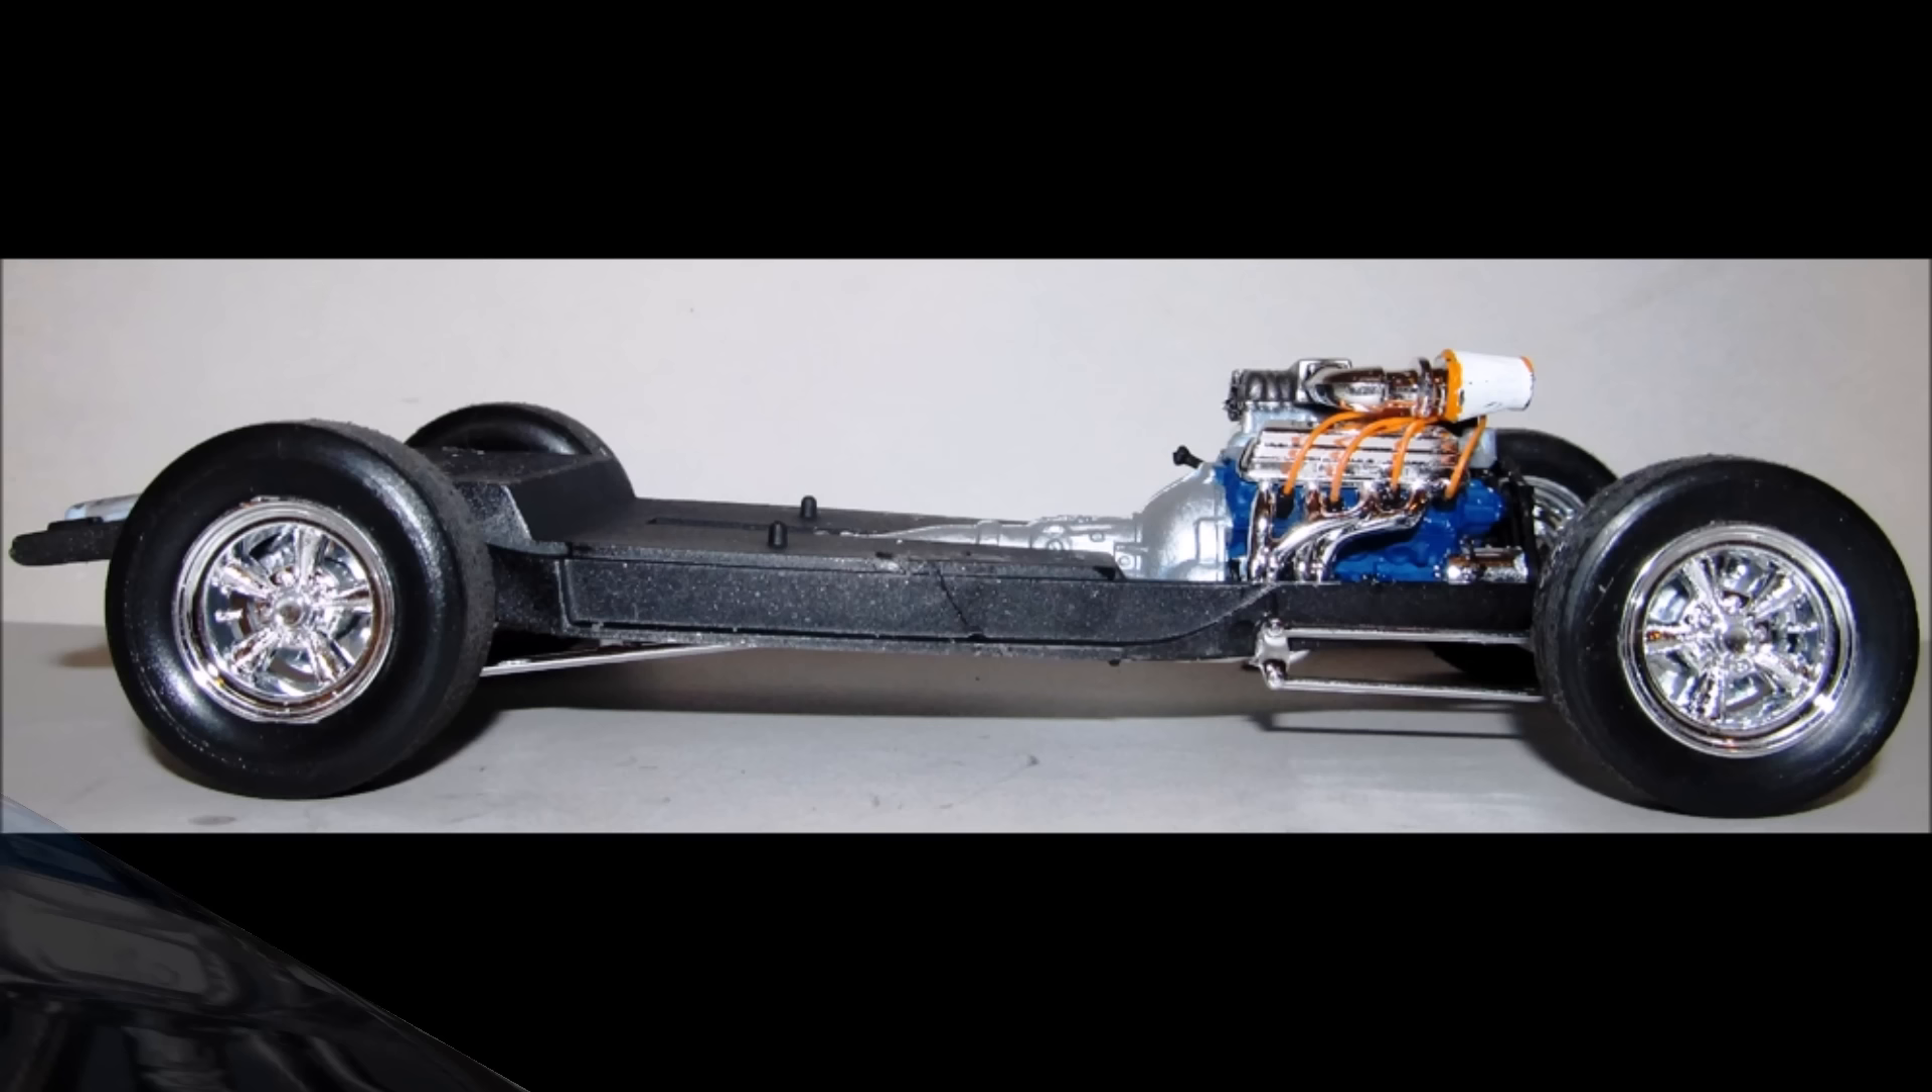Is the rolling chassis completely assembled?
Yes.